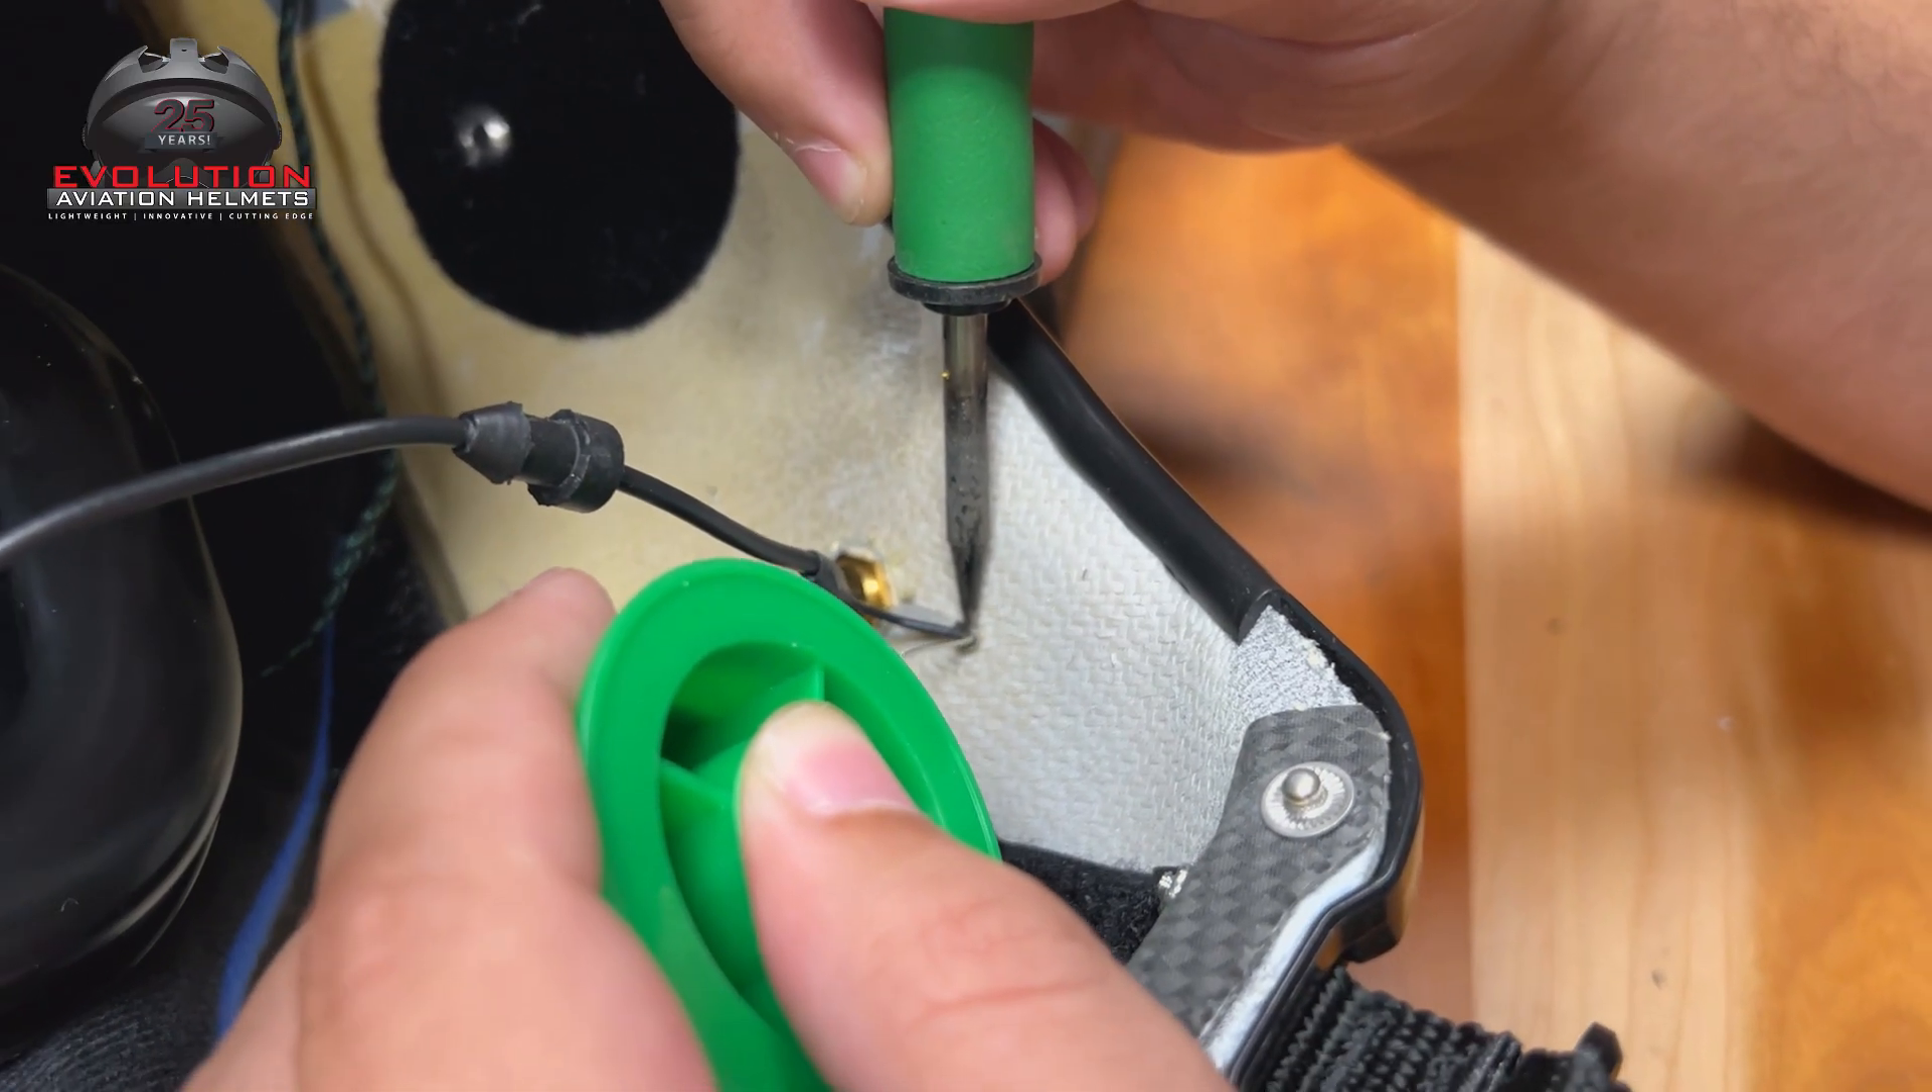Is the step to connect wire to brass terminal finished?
No.